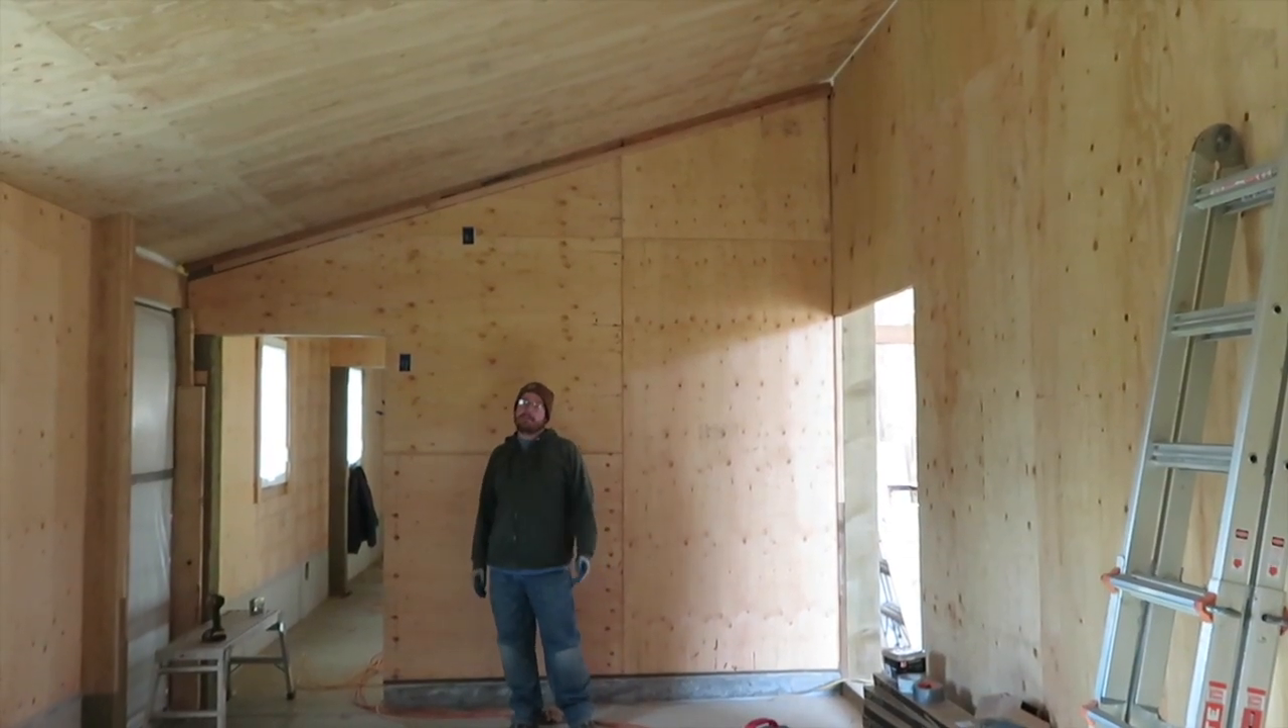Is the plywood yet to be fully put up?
No.